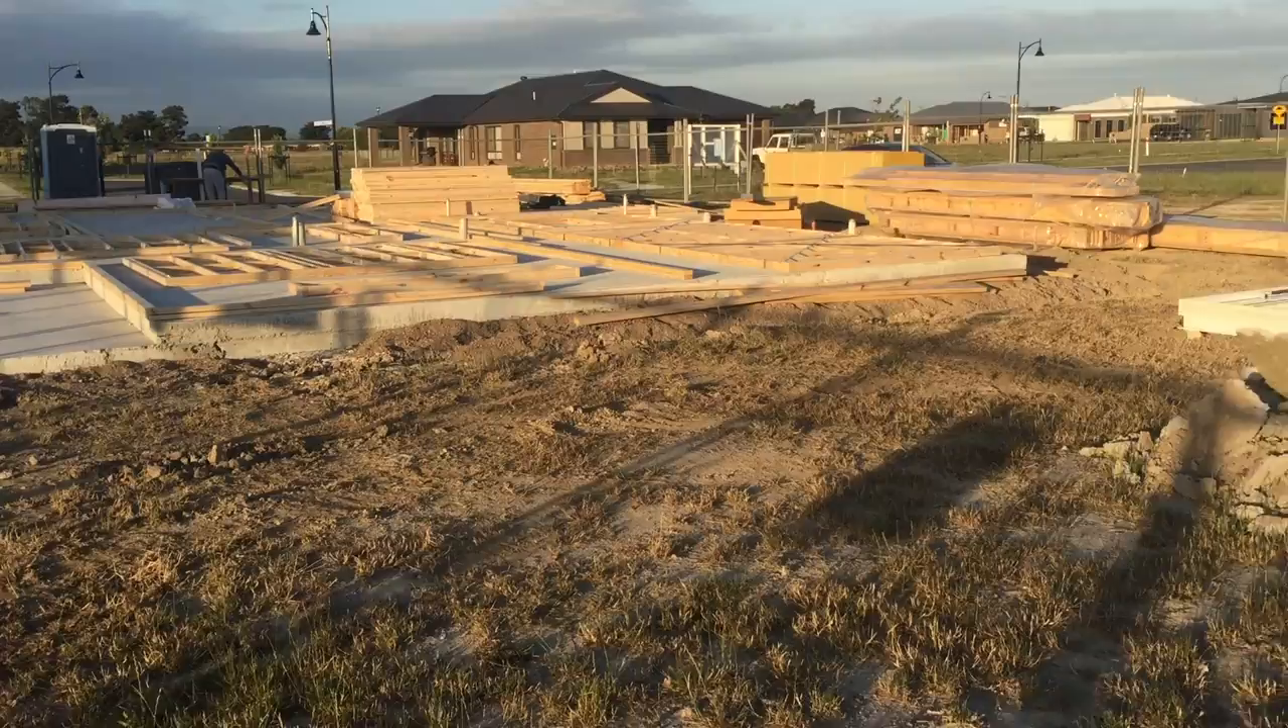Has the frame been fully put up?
No.